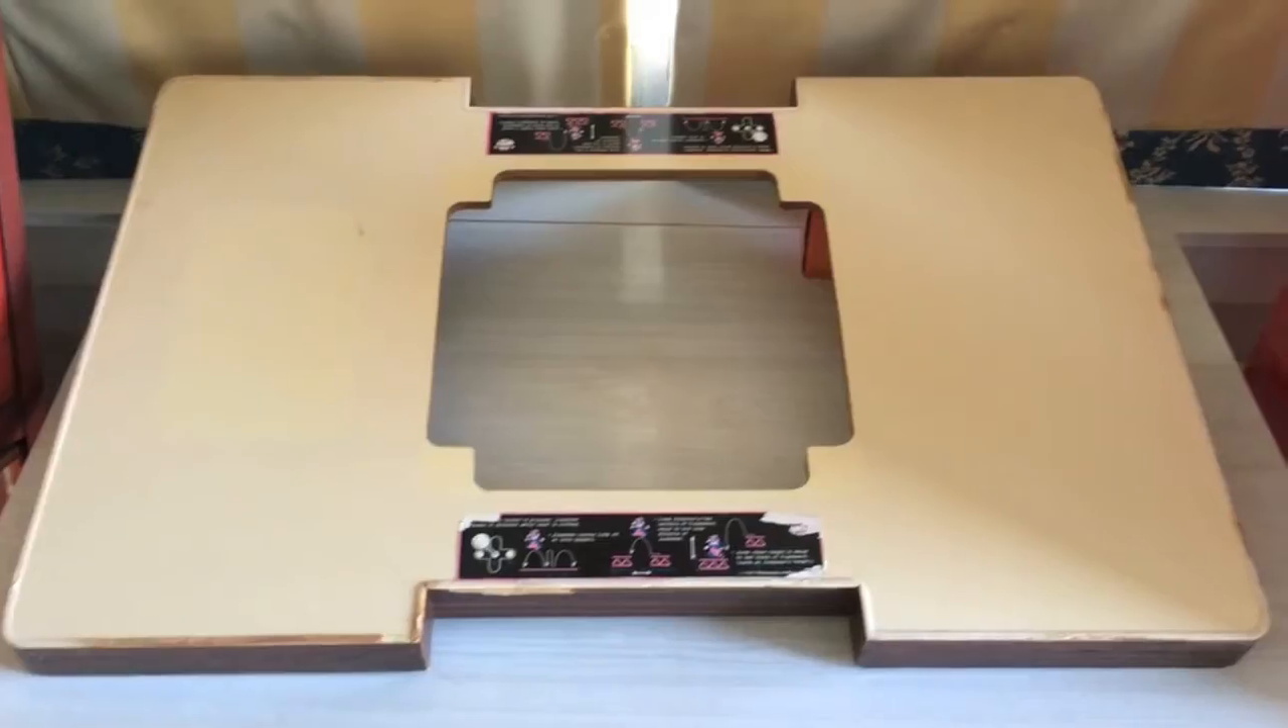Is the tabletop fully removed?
Yes.